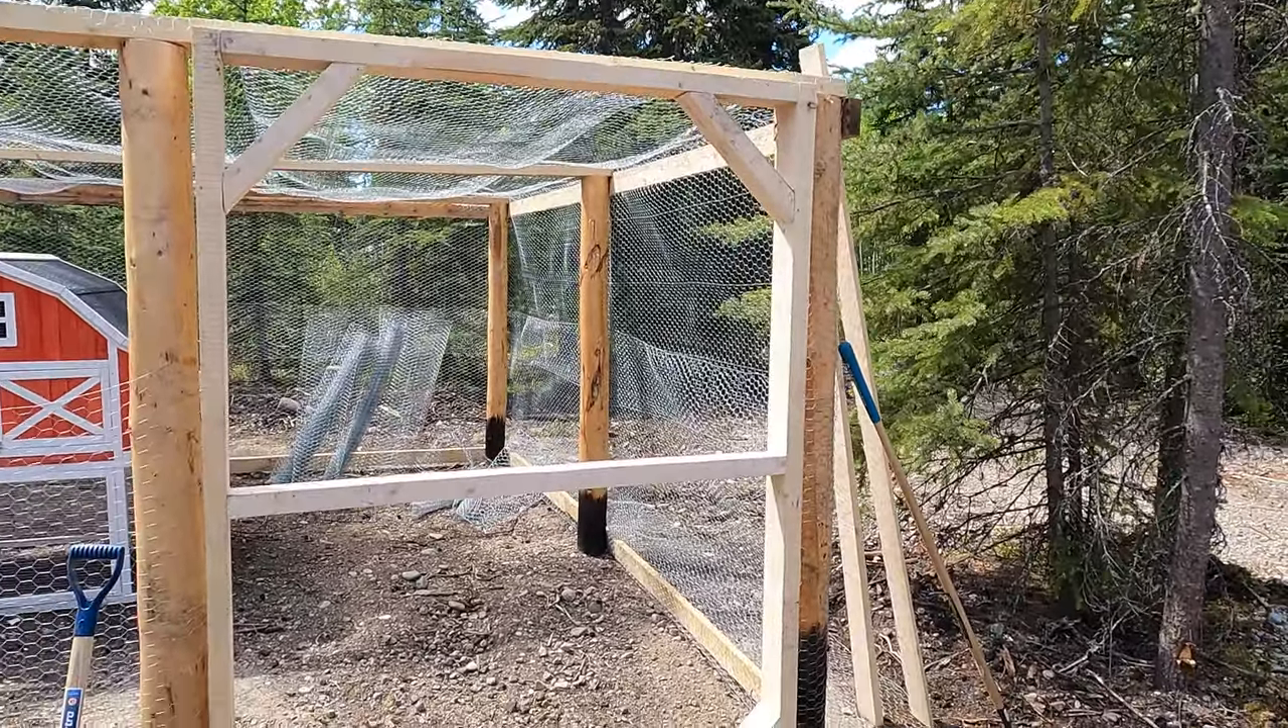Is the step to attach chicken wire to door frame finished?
No.